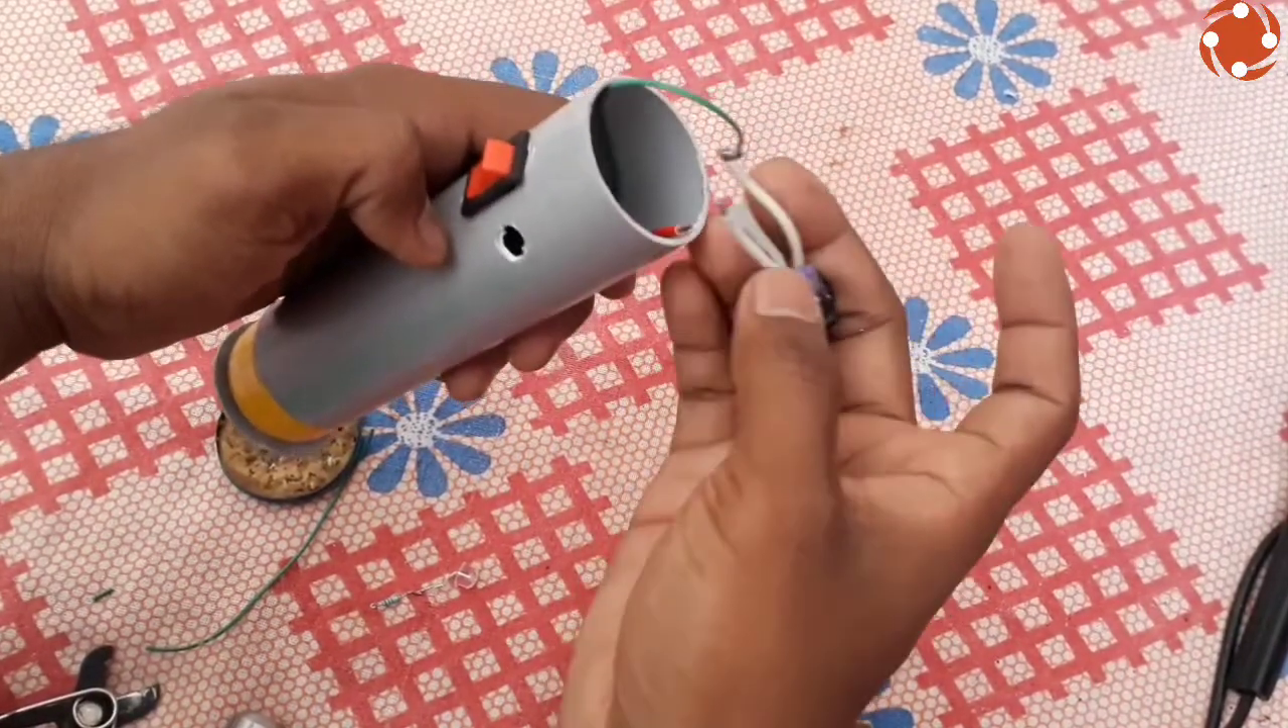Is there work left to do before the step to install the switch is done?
No.